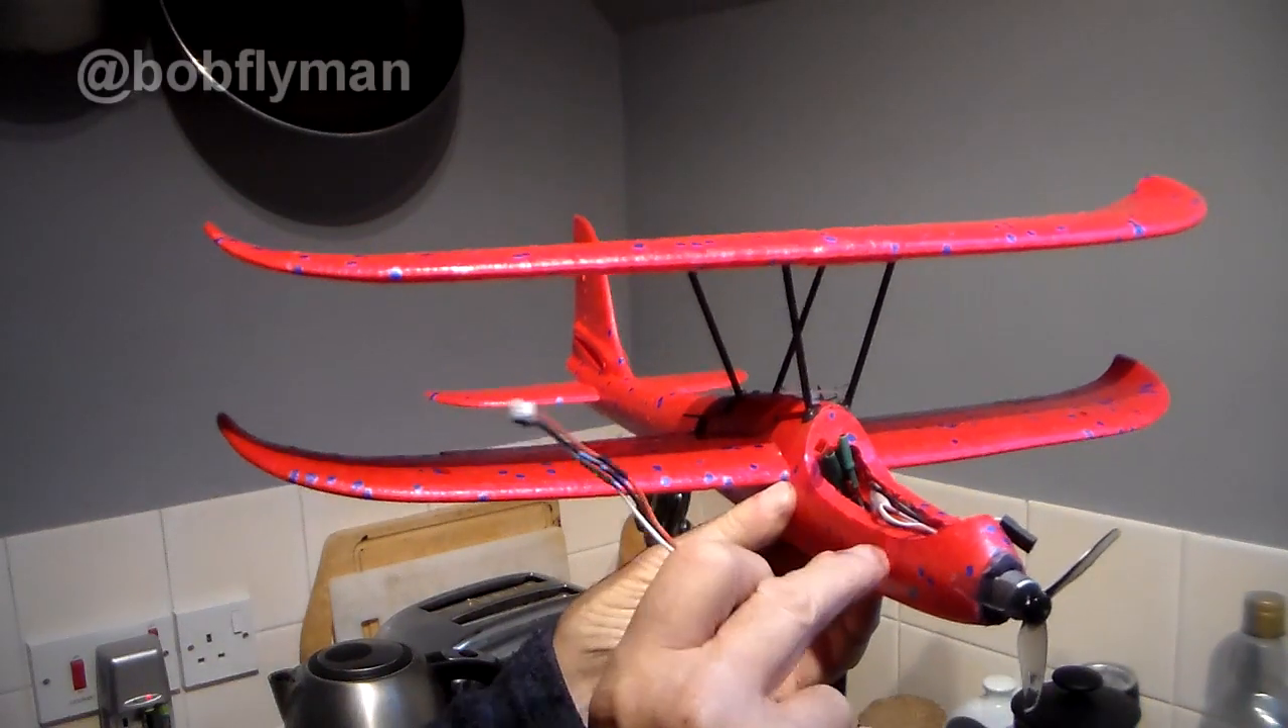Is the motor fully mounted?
Yes.